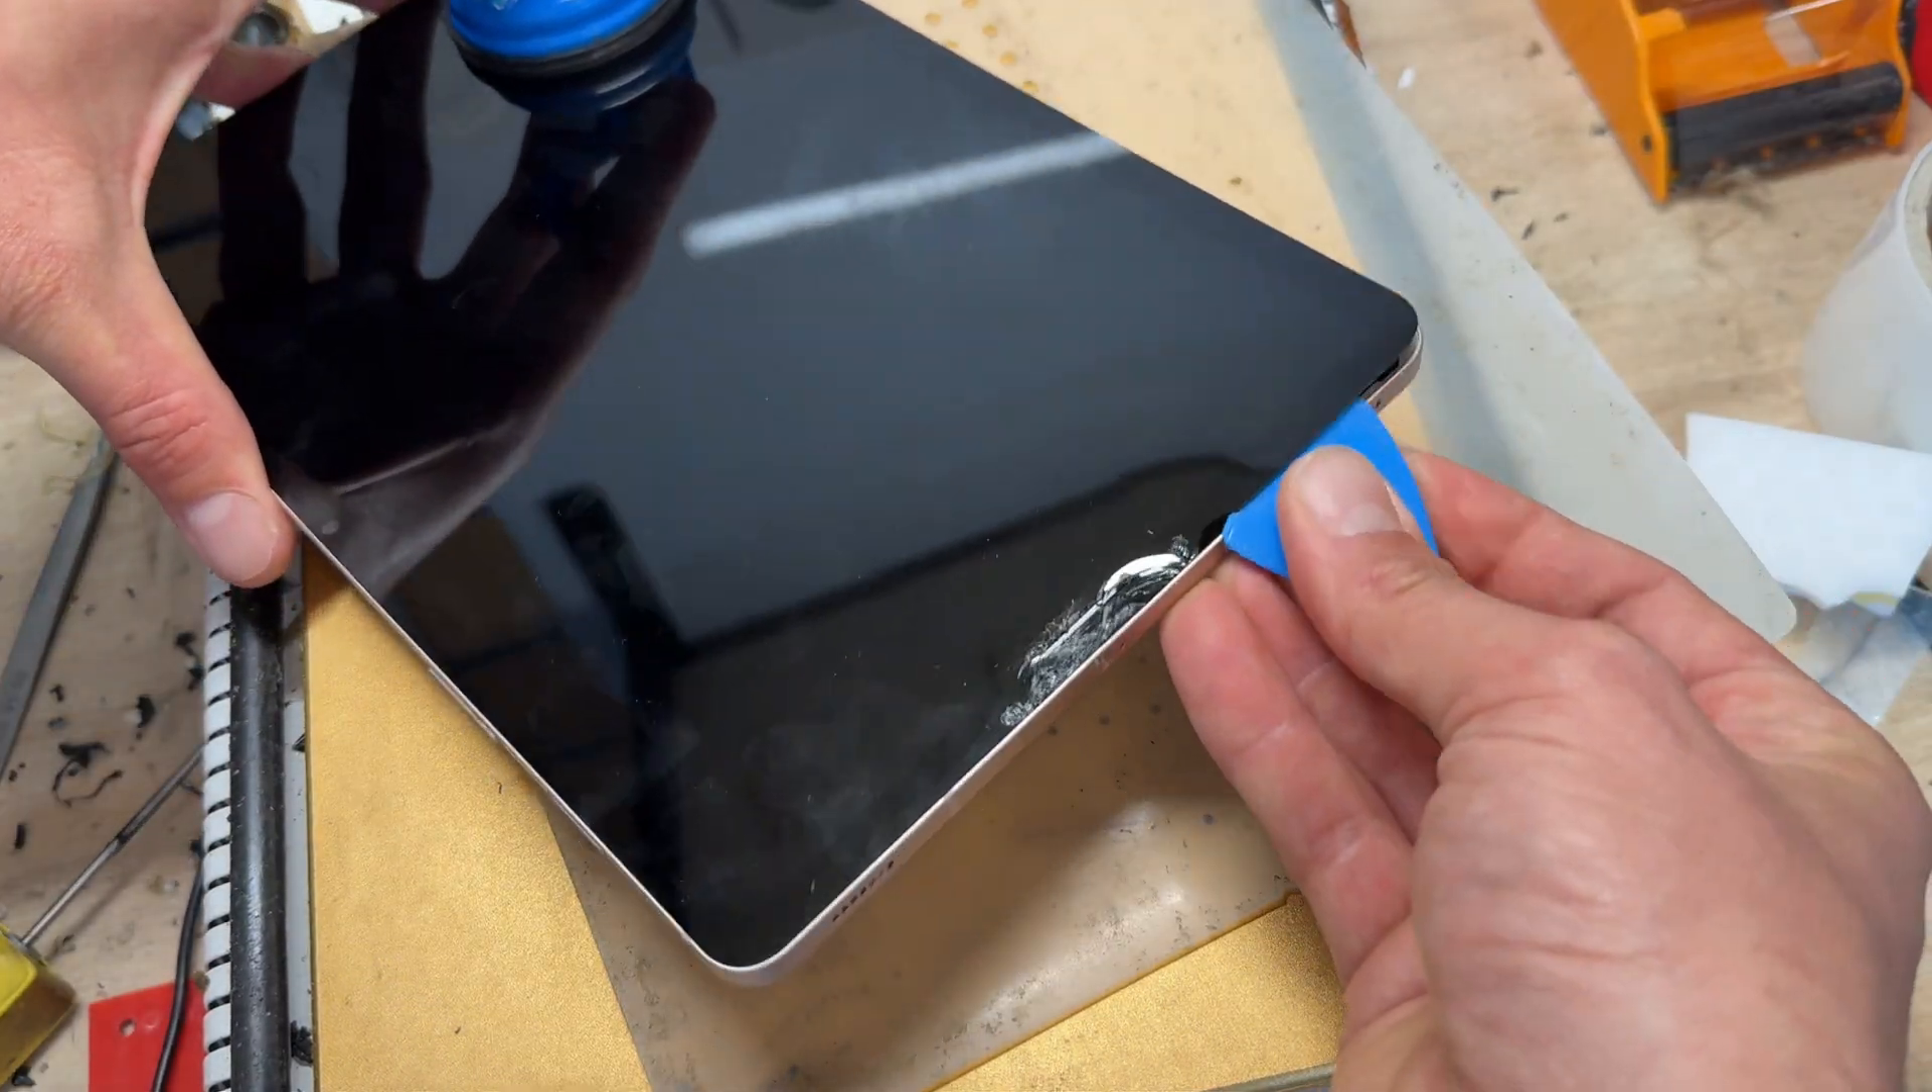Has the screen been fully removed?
No.